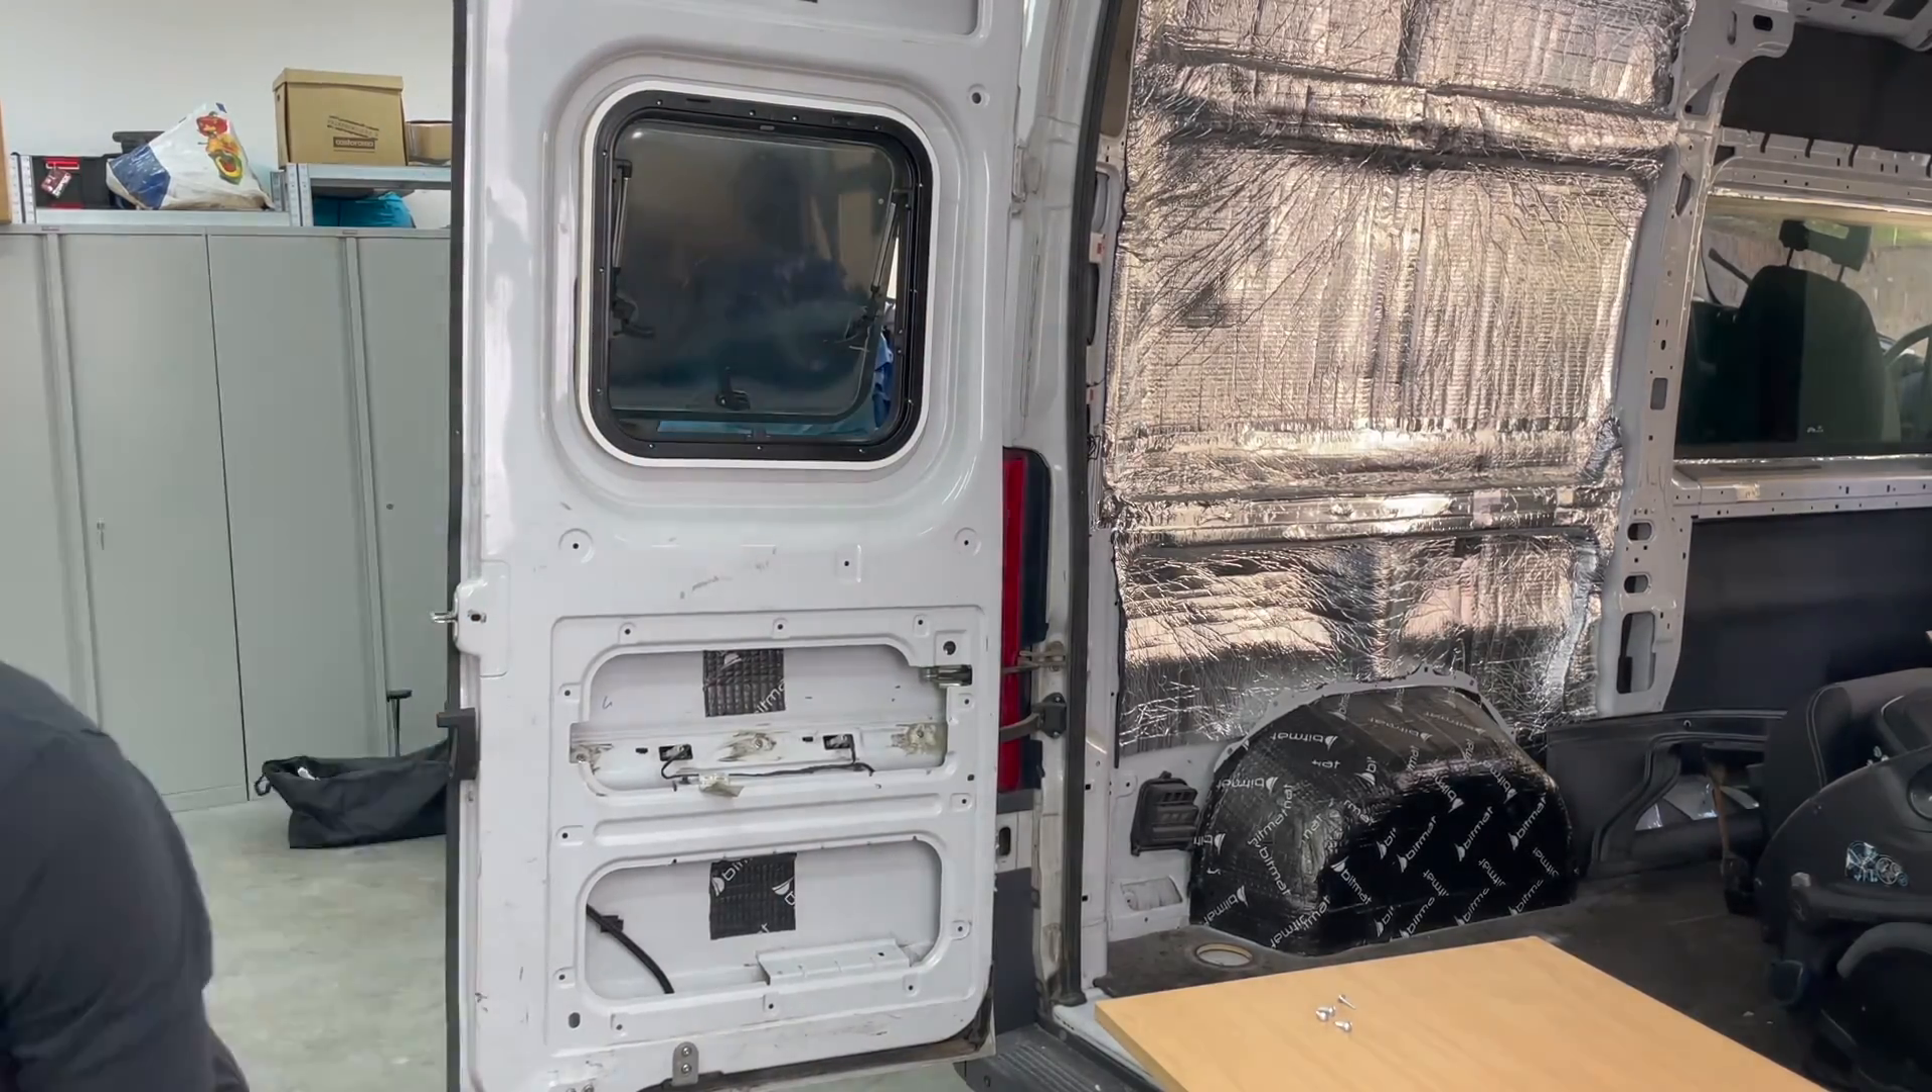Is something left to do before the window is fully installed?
No.